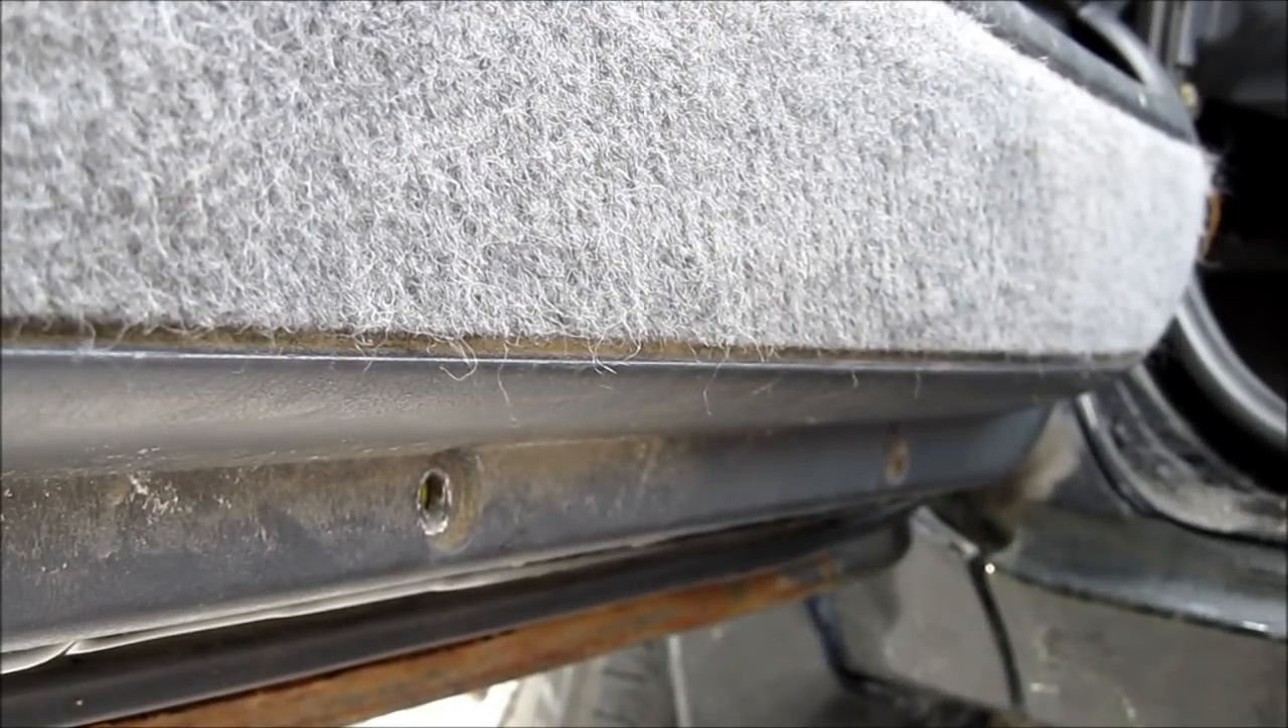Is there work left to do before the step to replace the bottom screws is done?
Yes.